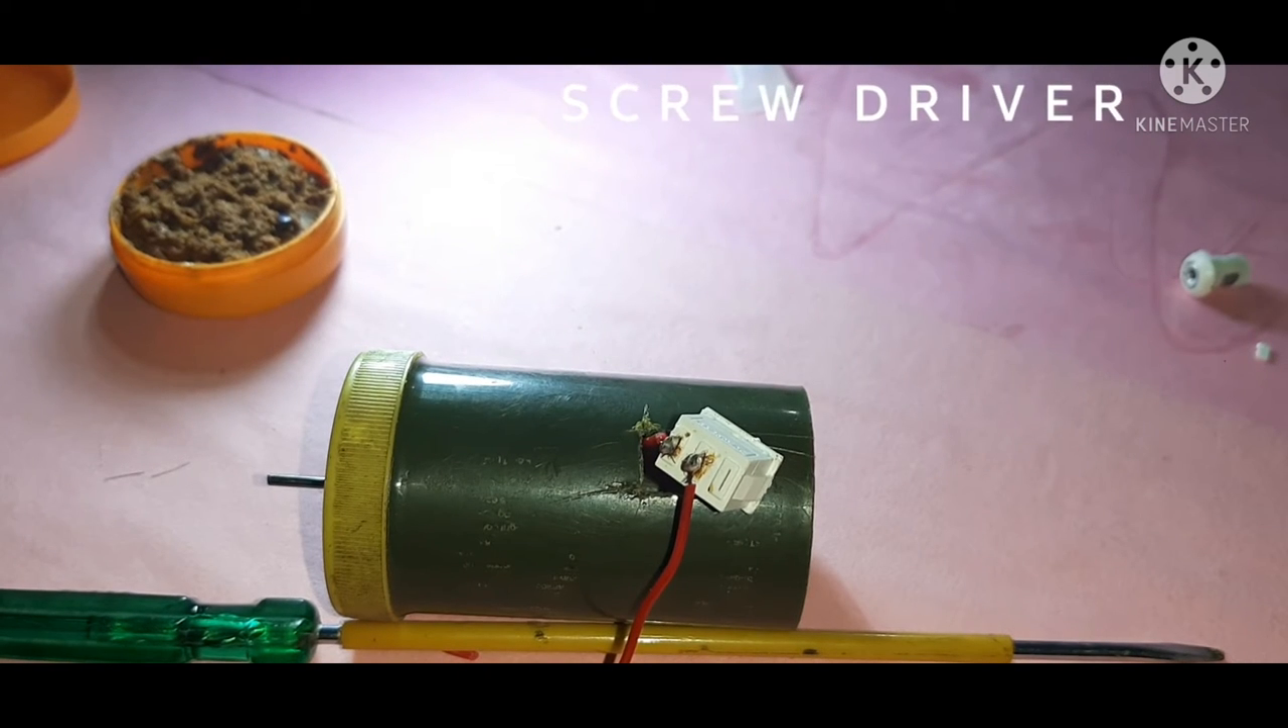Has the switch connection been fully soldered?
Yes.